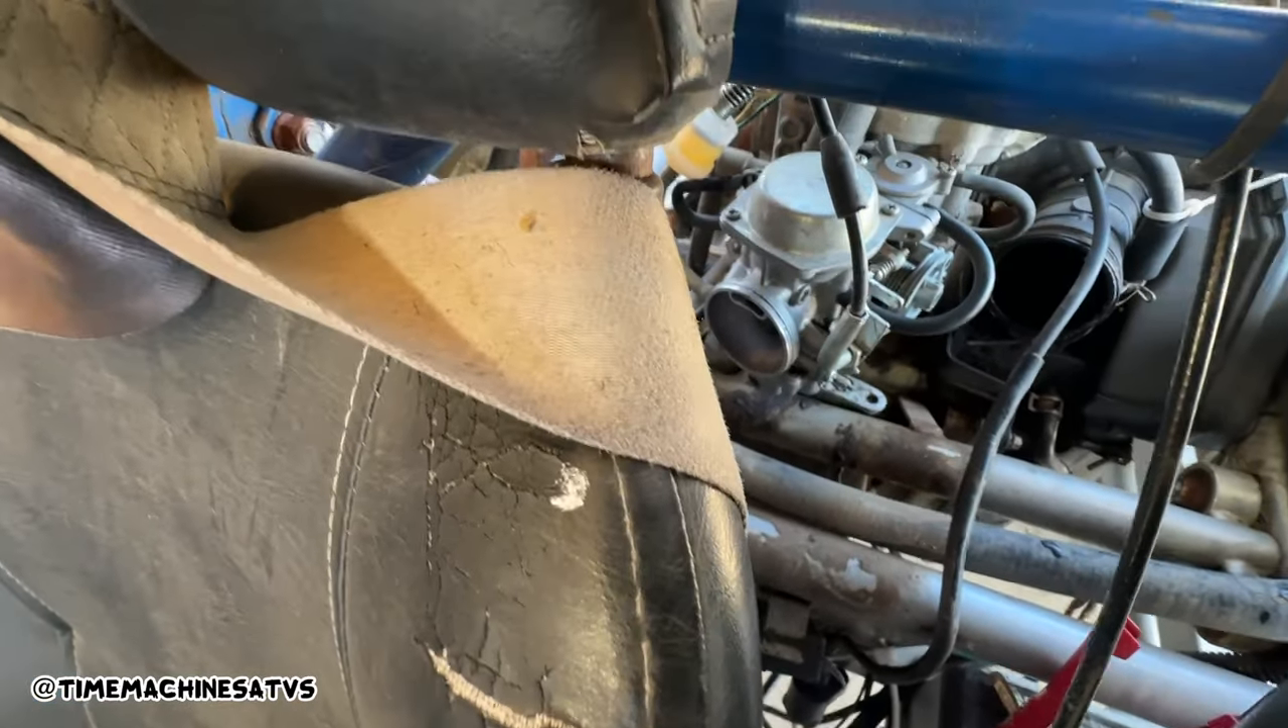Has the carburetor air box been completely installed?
No.